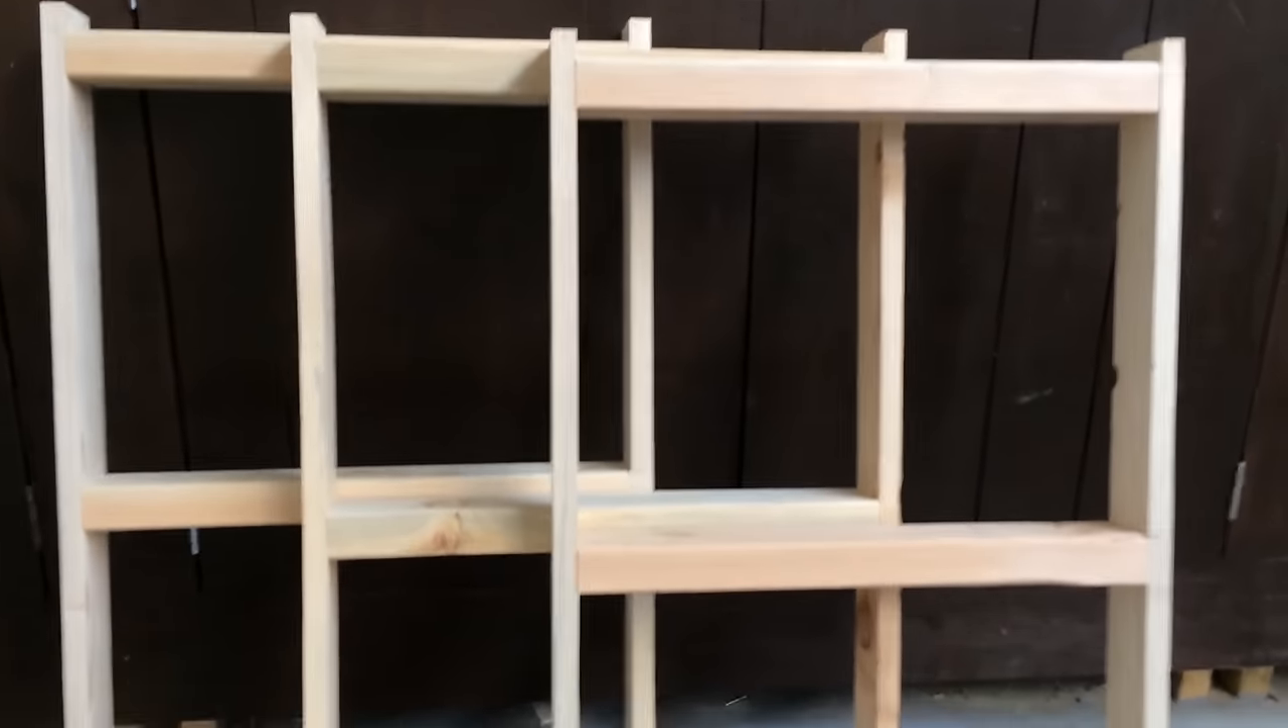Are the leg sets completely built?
Yes.